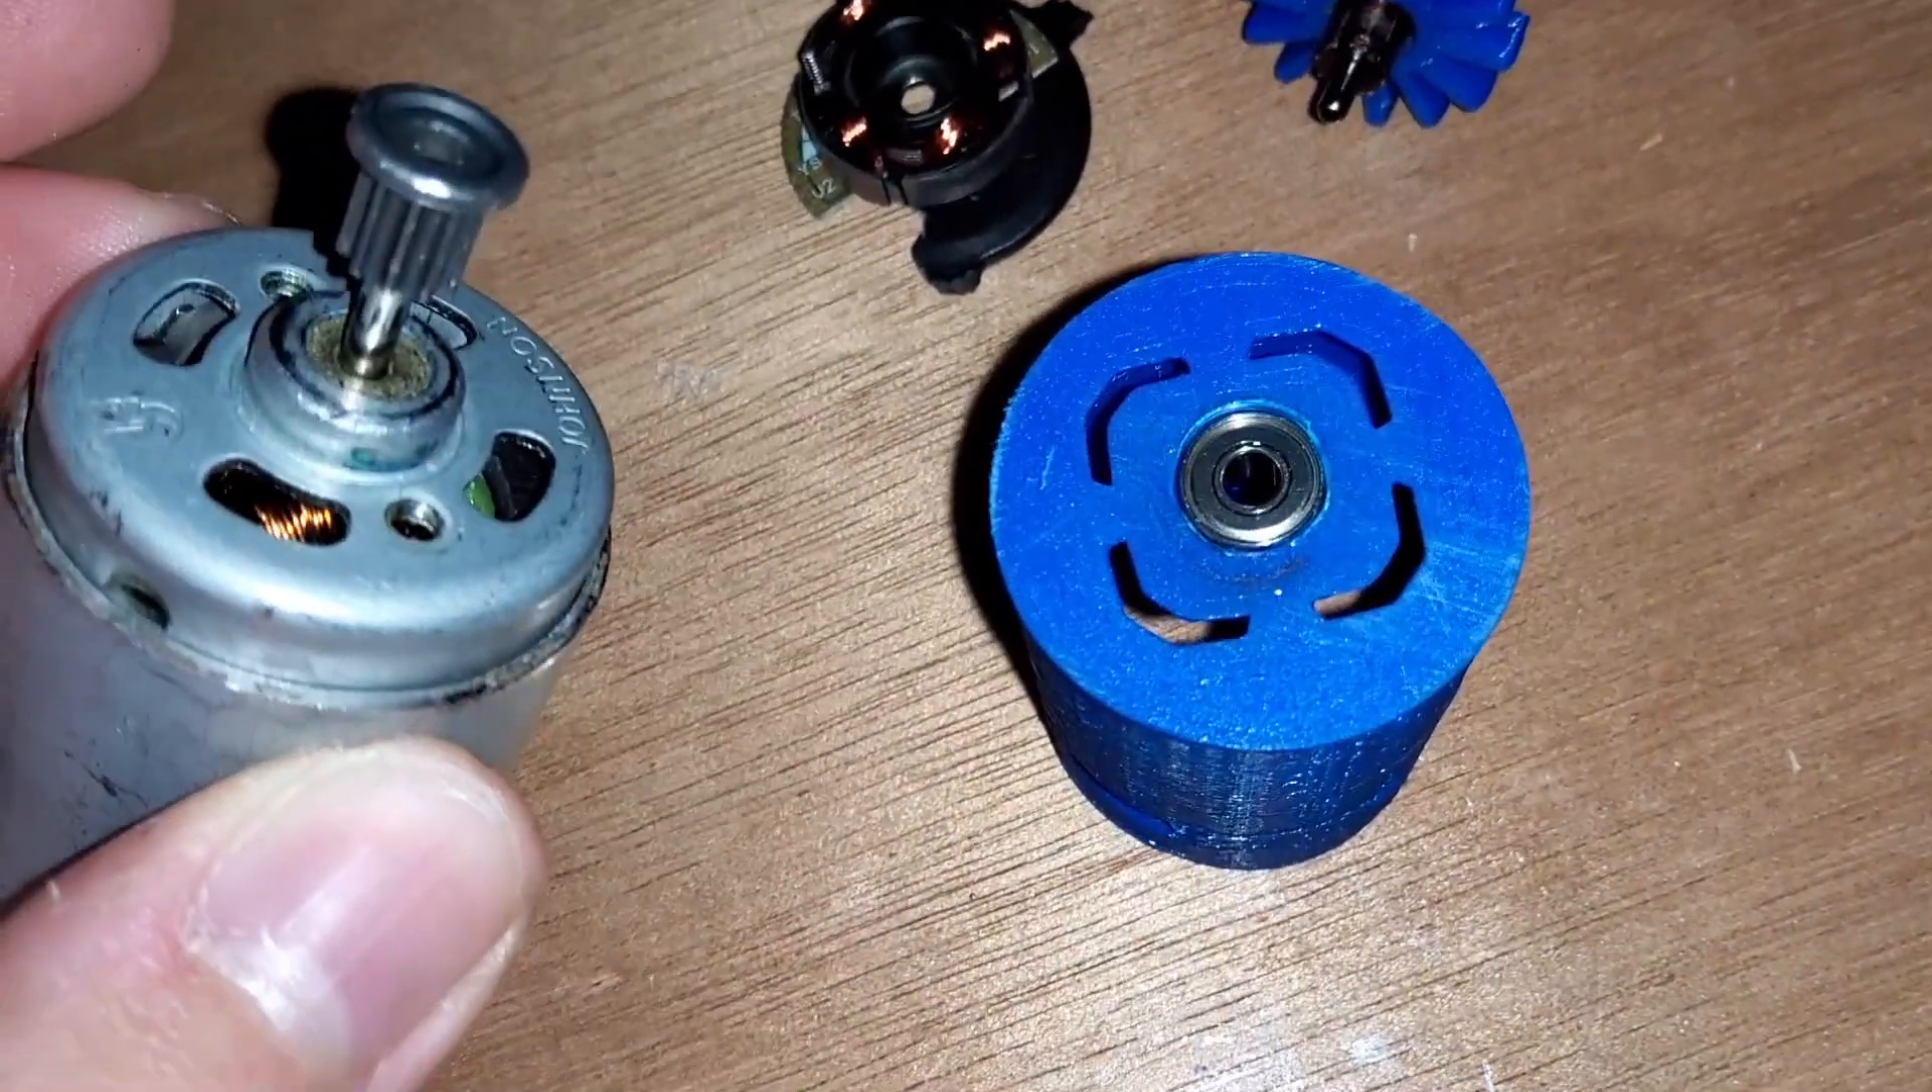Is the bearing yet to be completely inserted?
No.